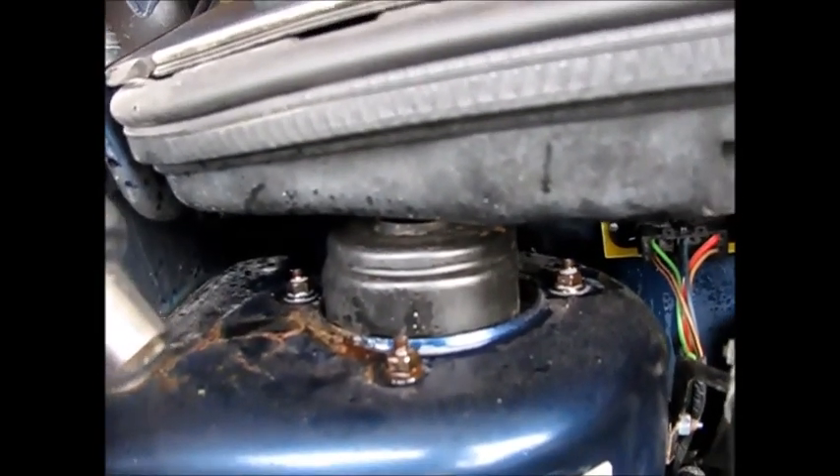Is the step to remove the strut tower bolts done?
No.